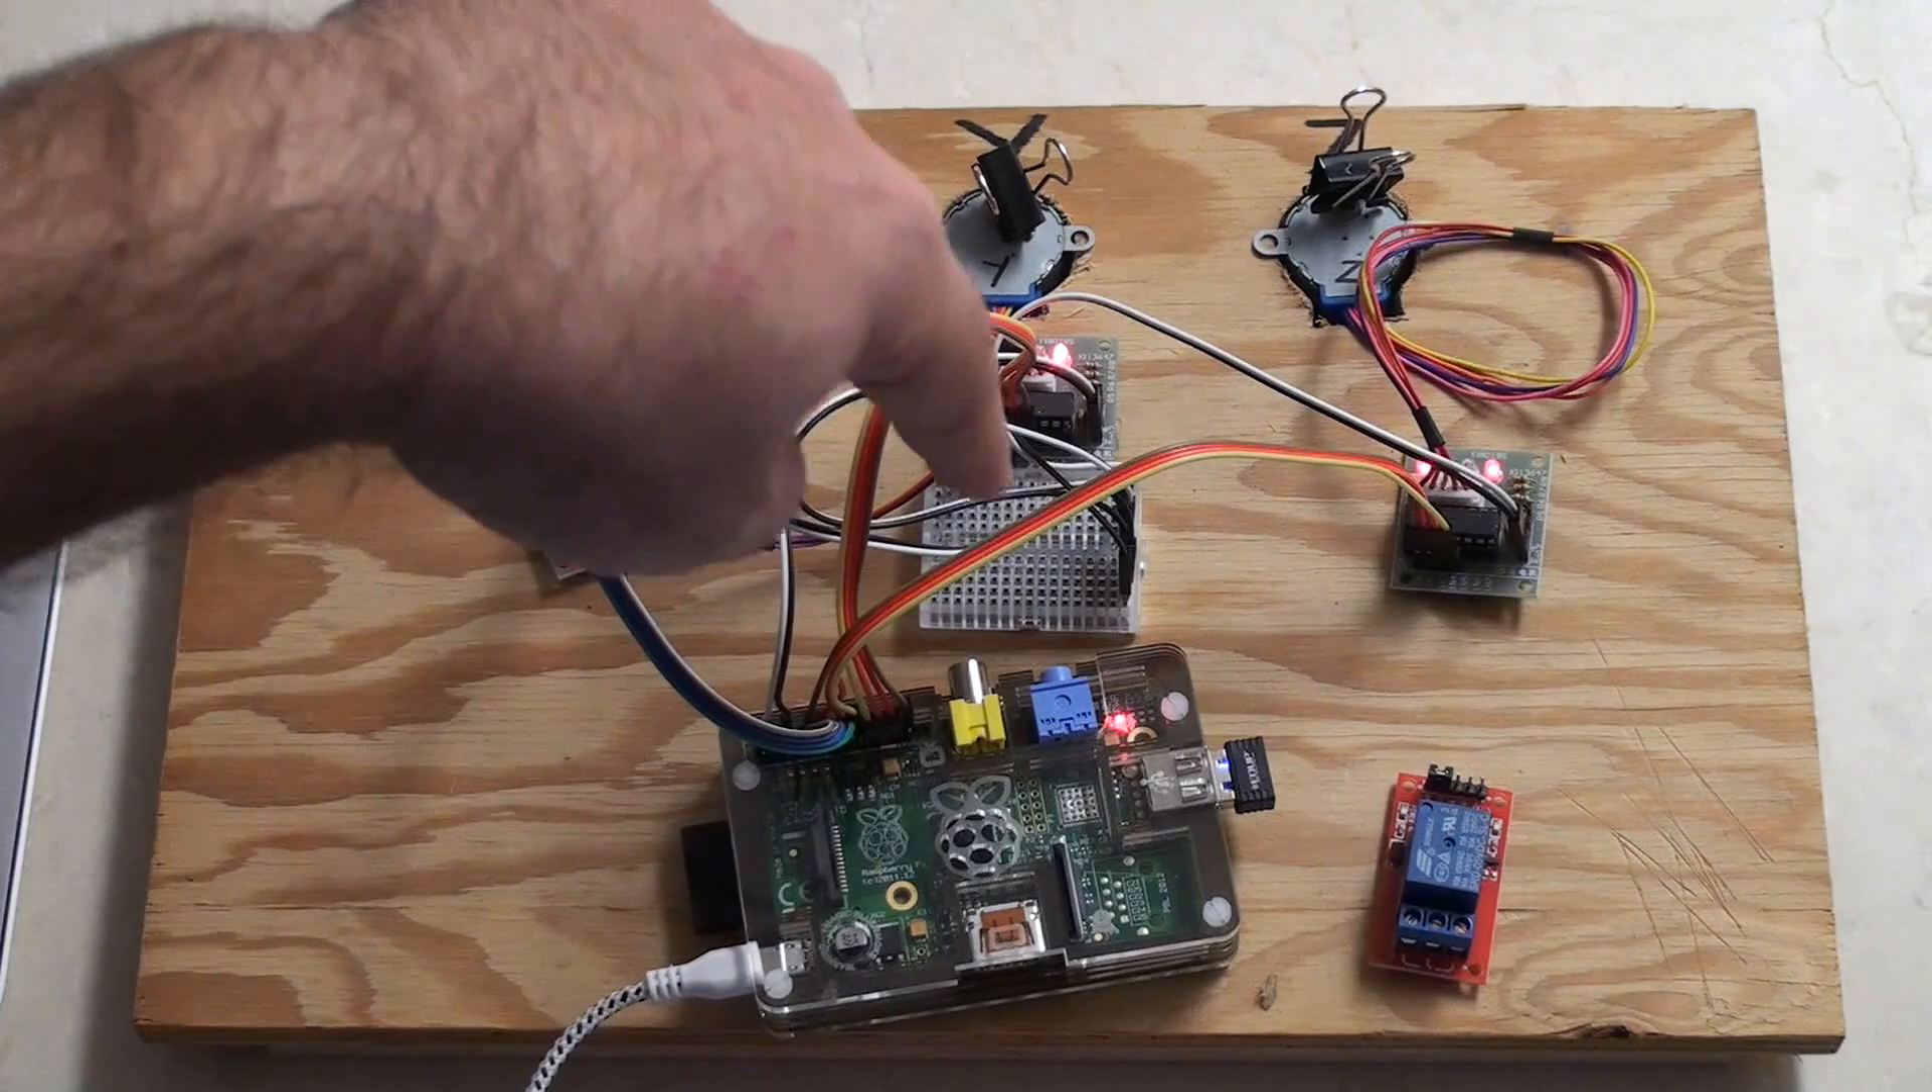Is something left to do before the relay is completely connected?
Yes.